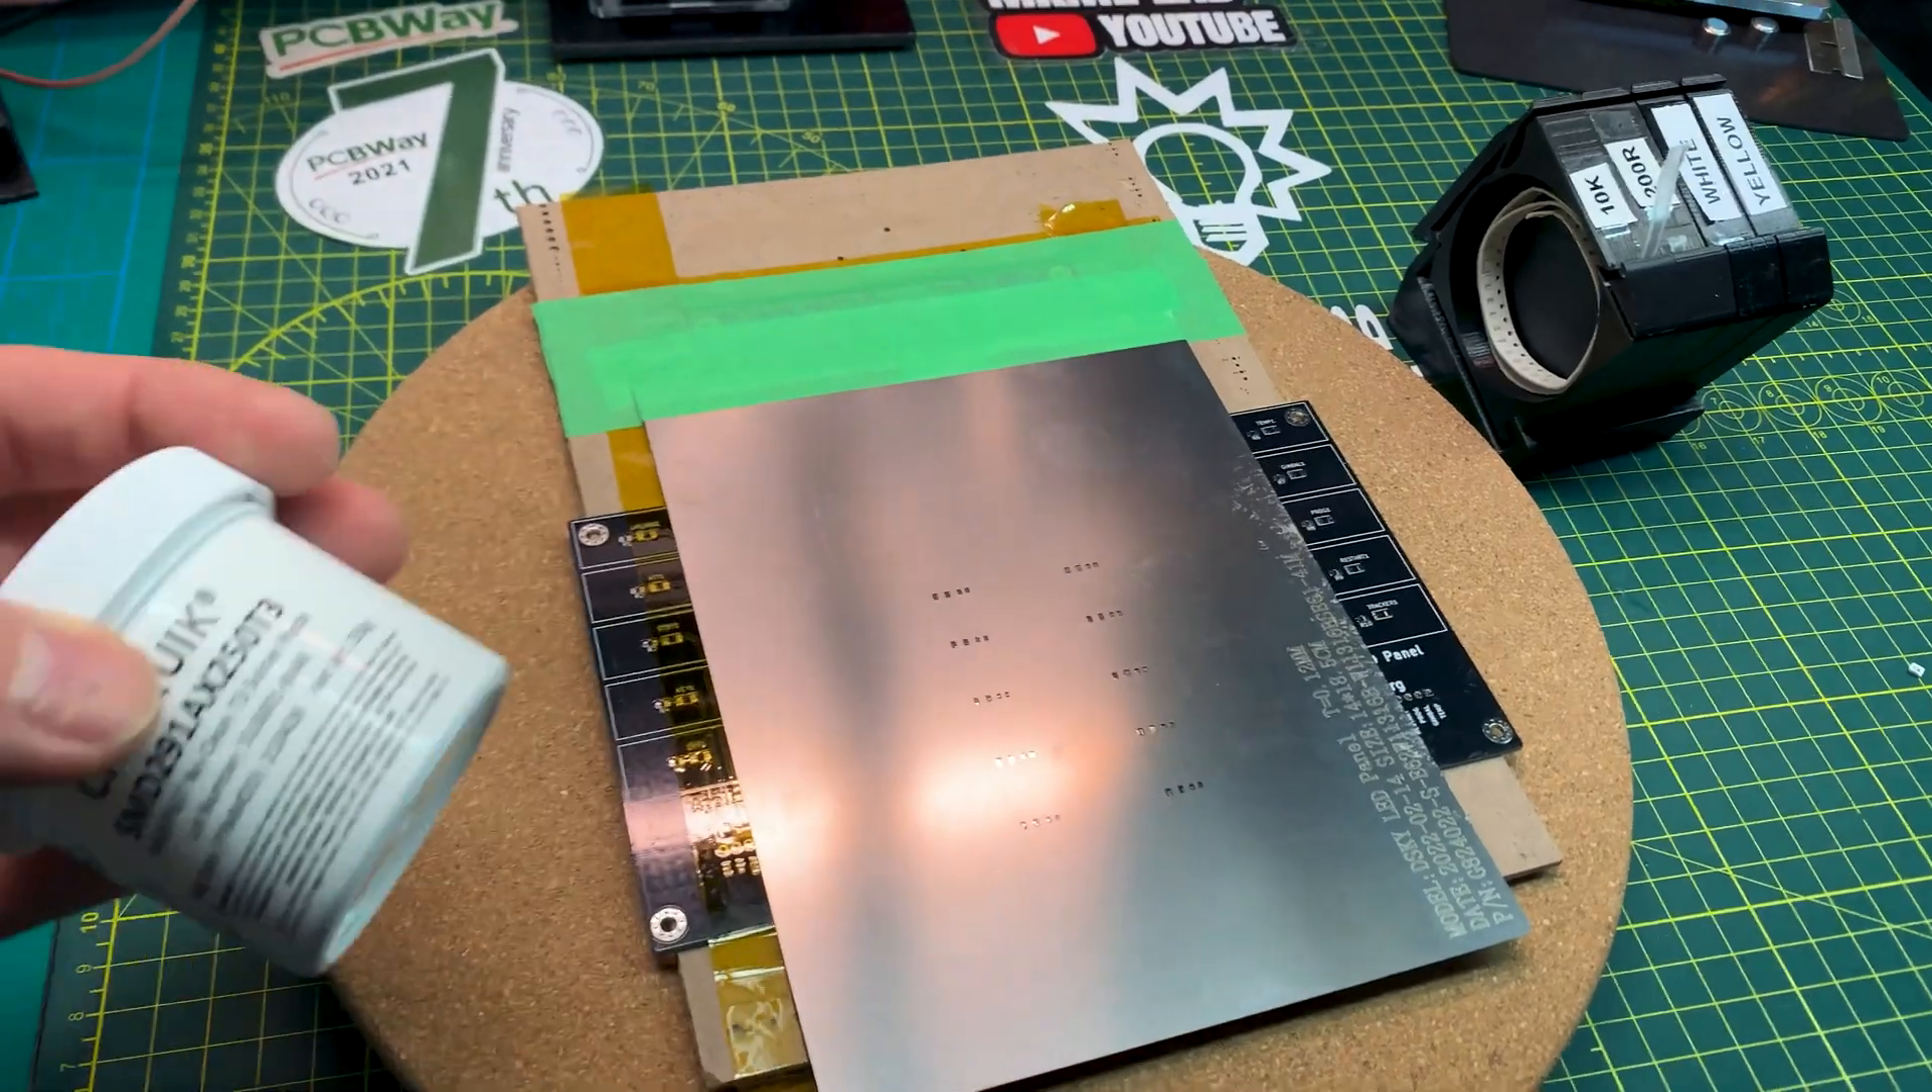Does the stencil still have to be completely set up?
No.